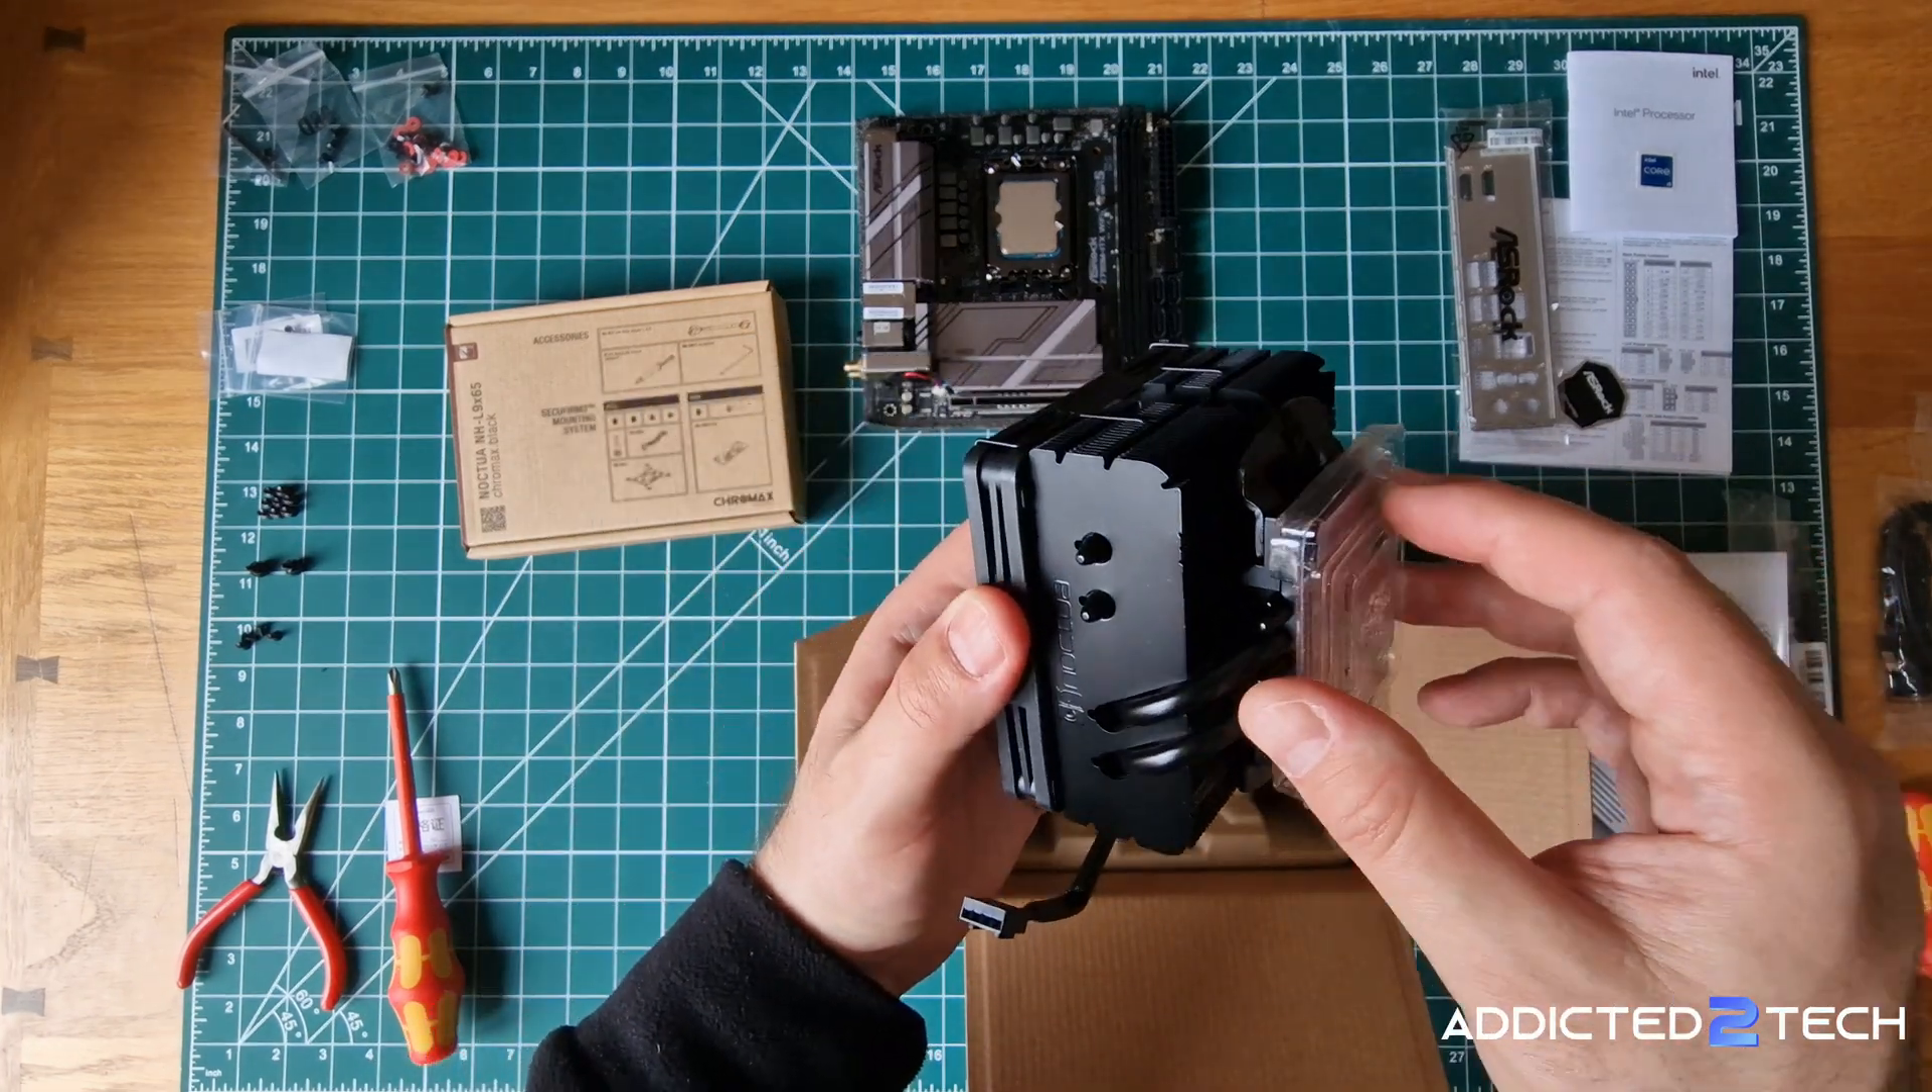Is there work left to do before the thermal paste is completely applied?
Yes.